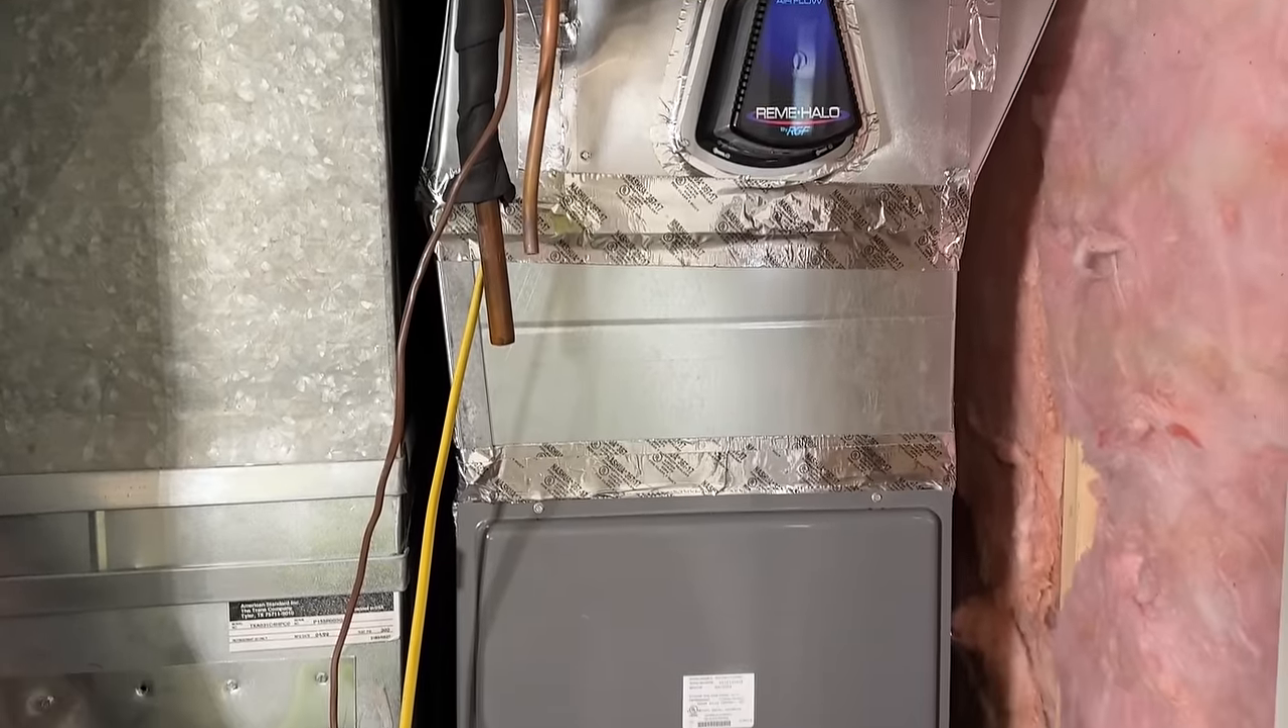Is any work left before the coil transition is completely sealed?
No.